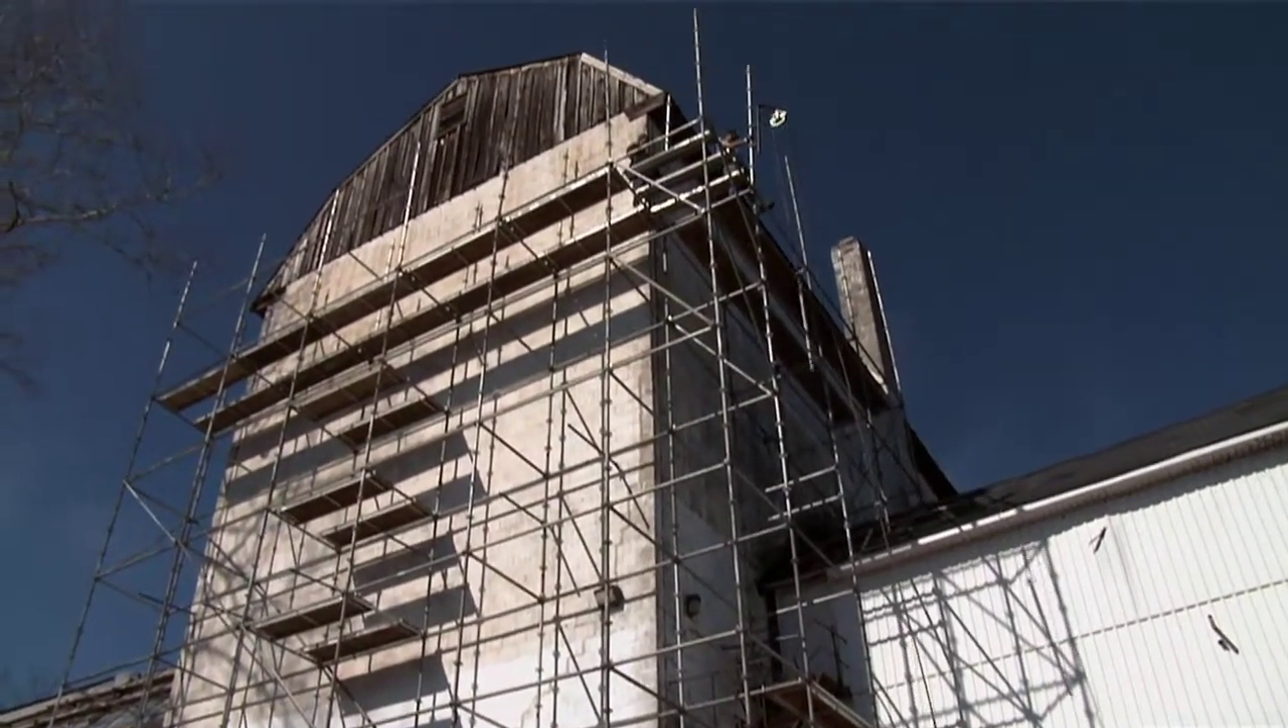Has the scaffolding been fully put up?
Yes.